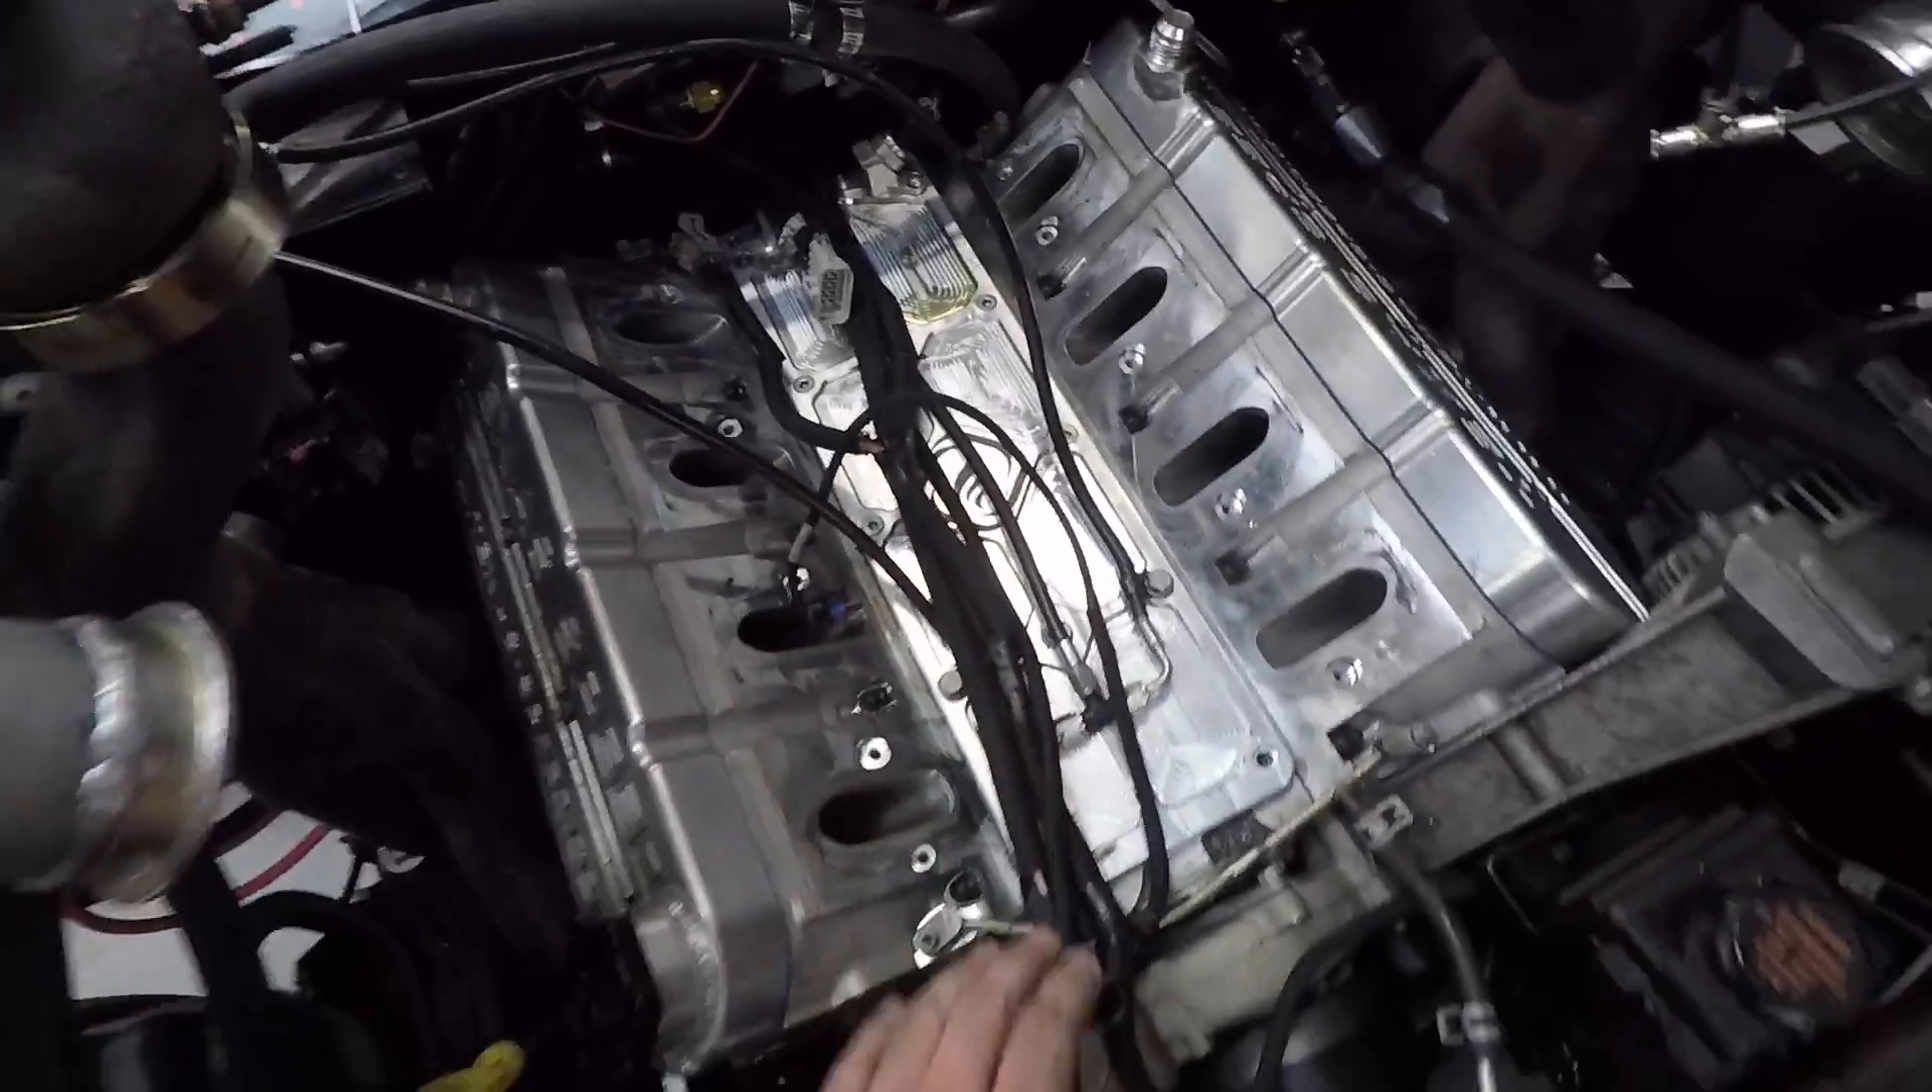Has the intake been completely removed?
Yes.